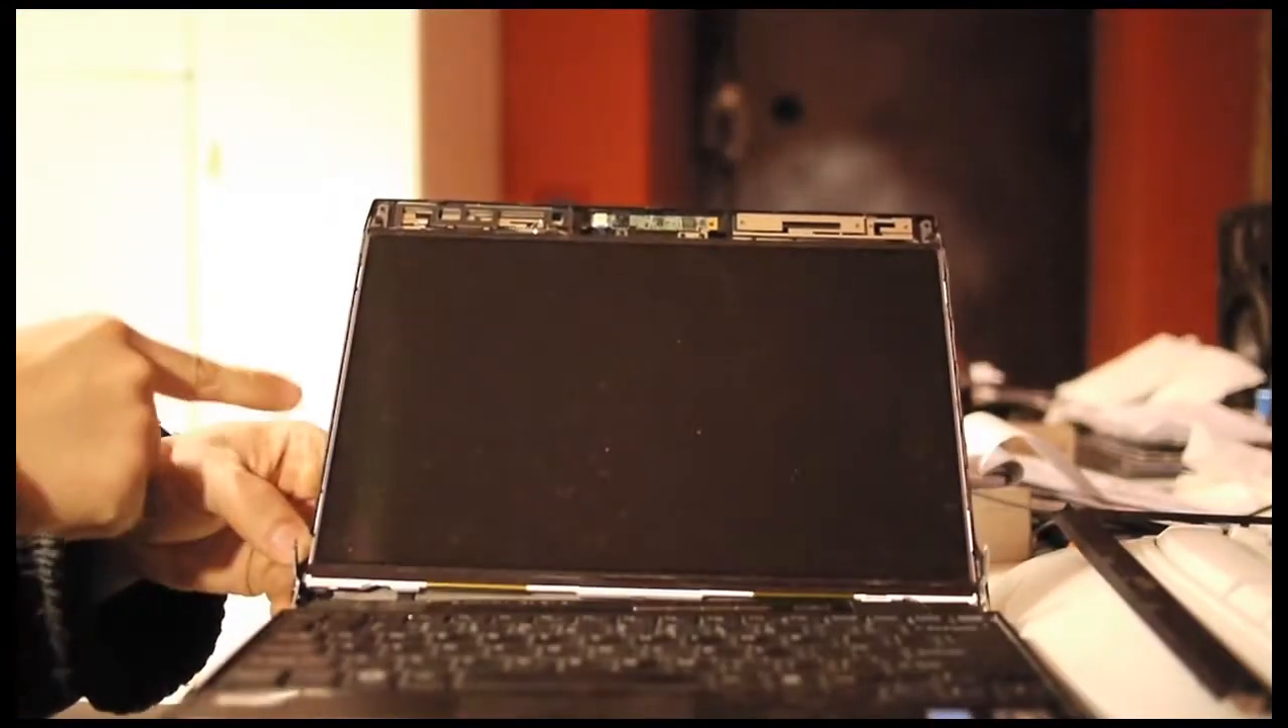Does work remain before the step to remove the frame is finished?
No.